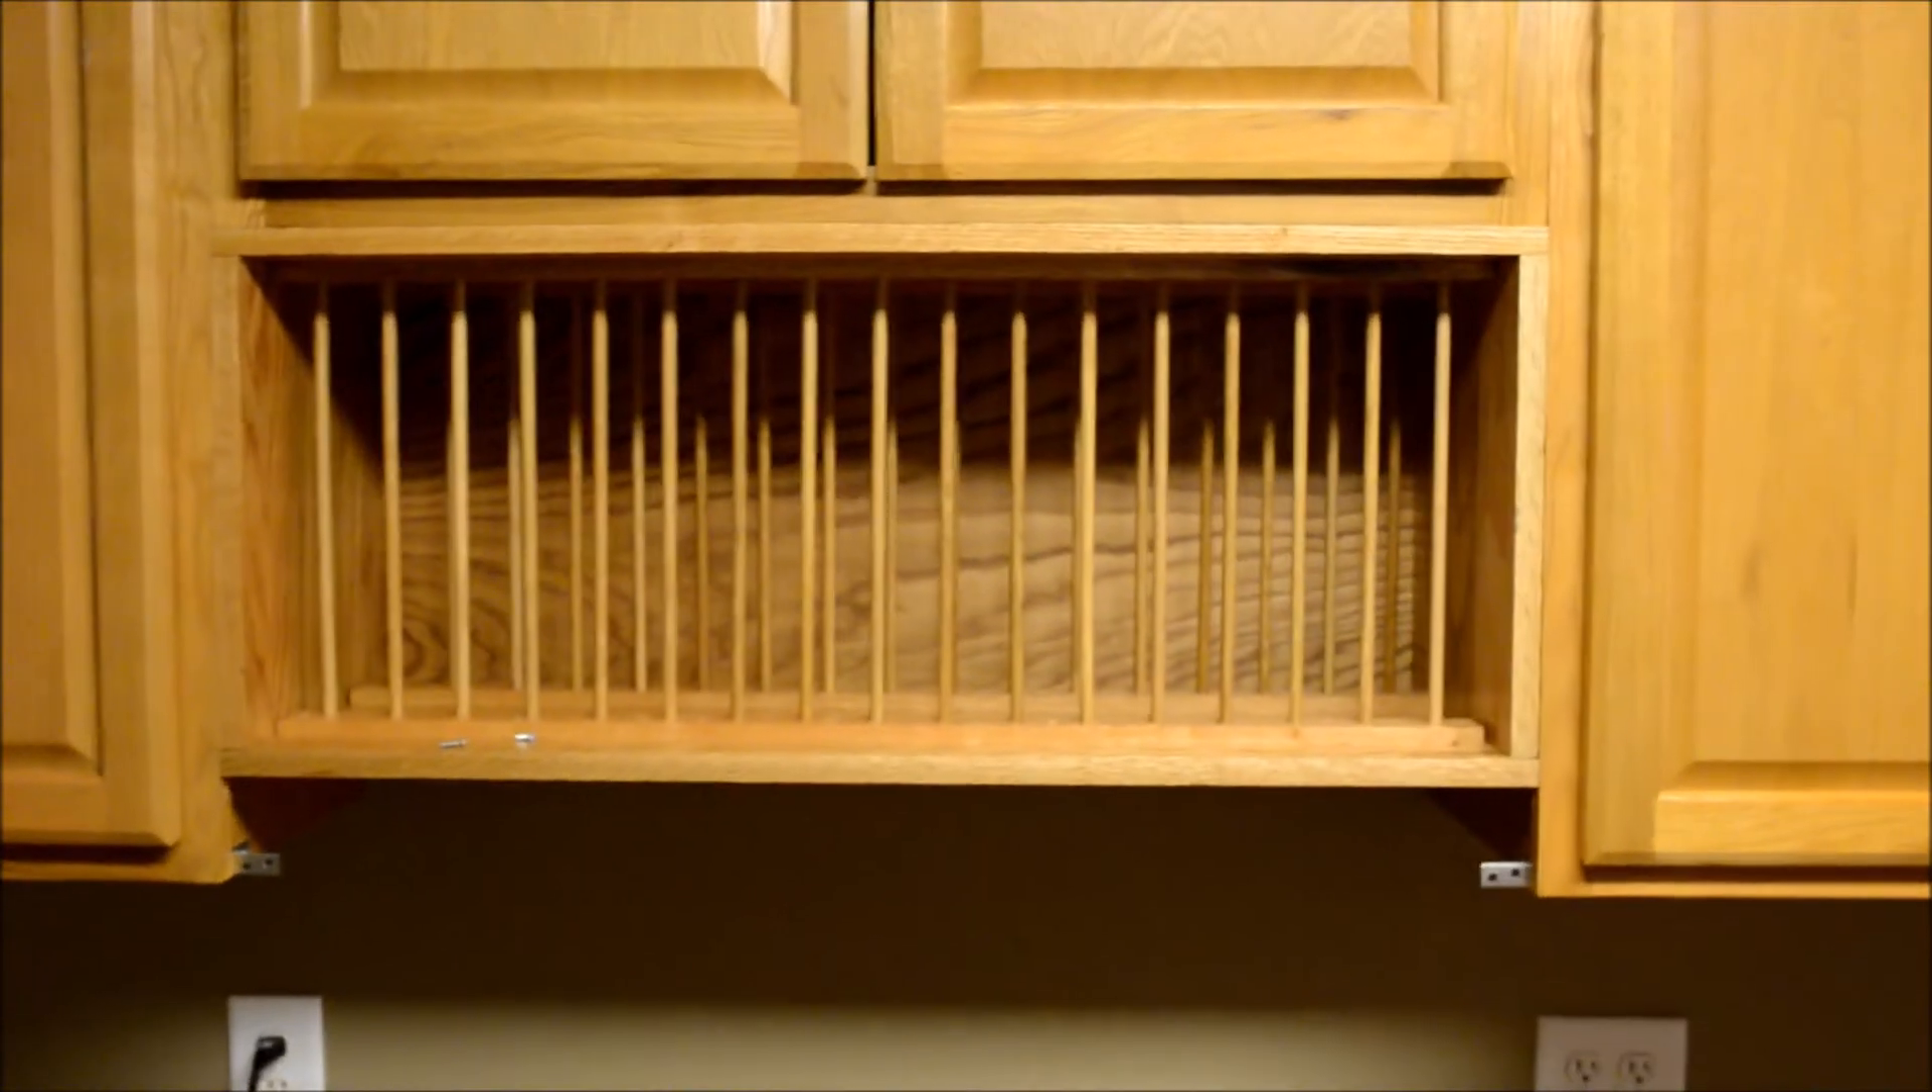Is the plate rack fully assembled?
Yes.